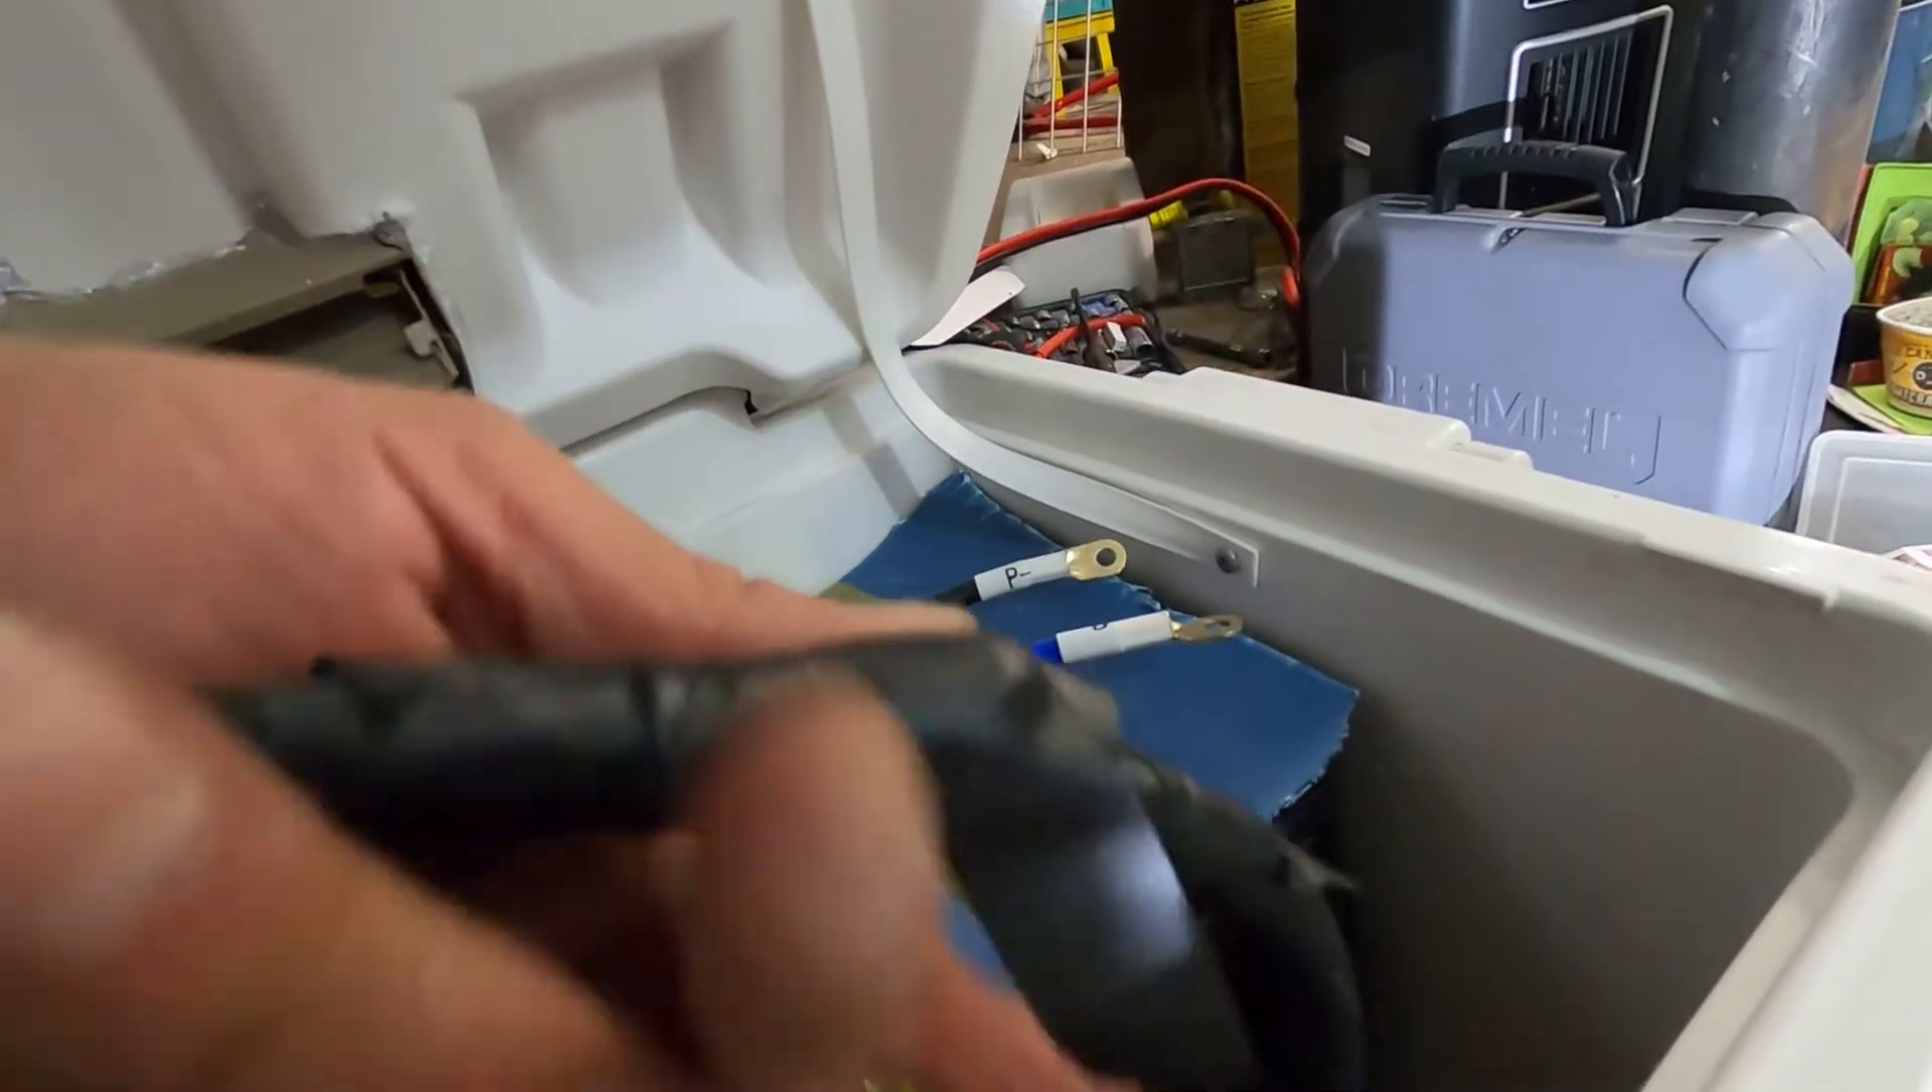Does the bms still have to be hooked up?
Yes.